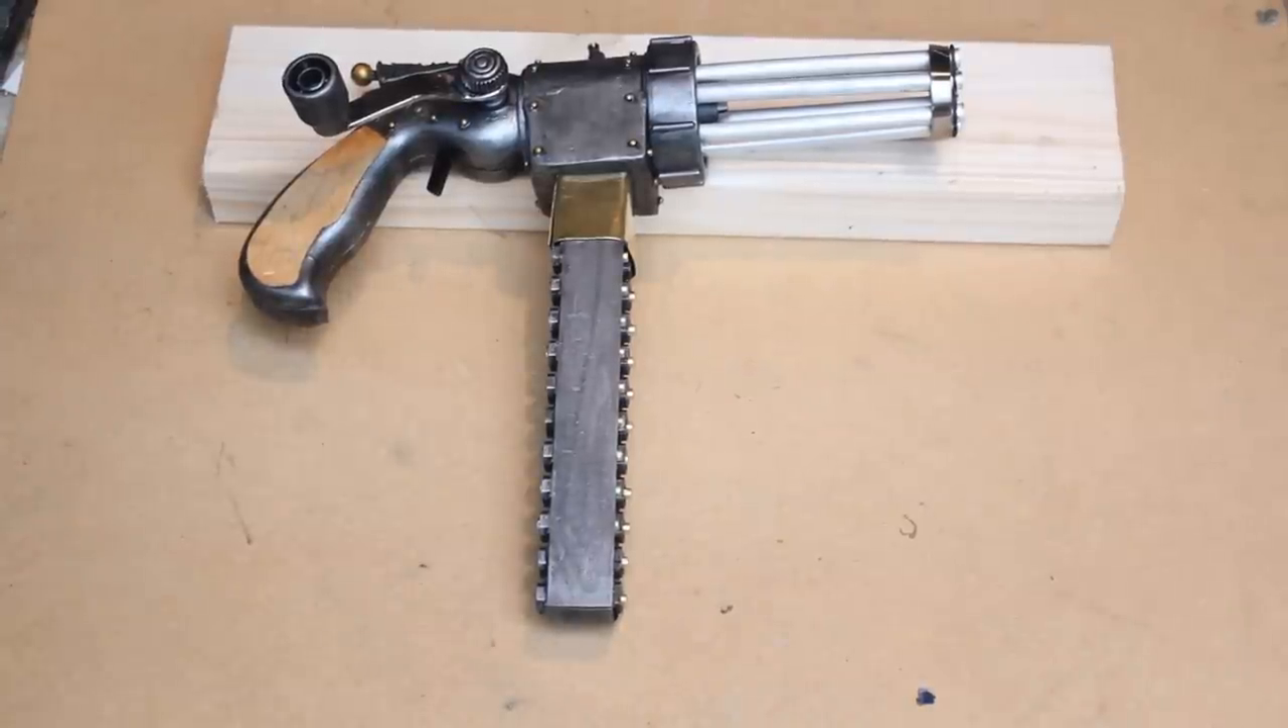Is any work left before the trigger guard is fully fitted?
Yes.